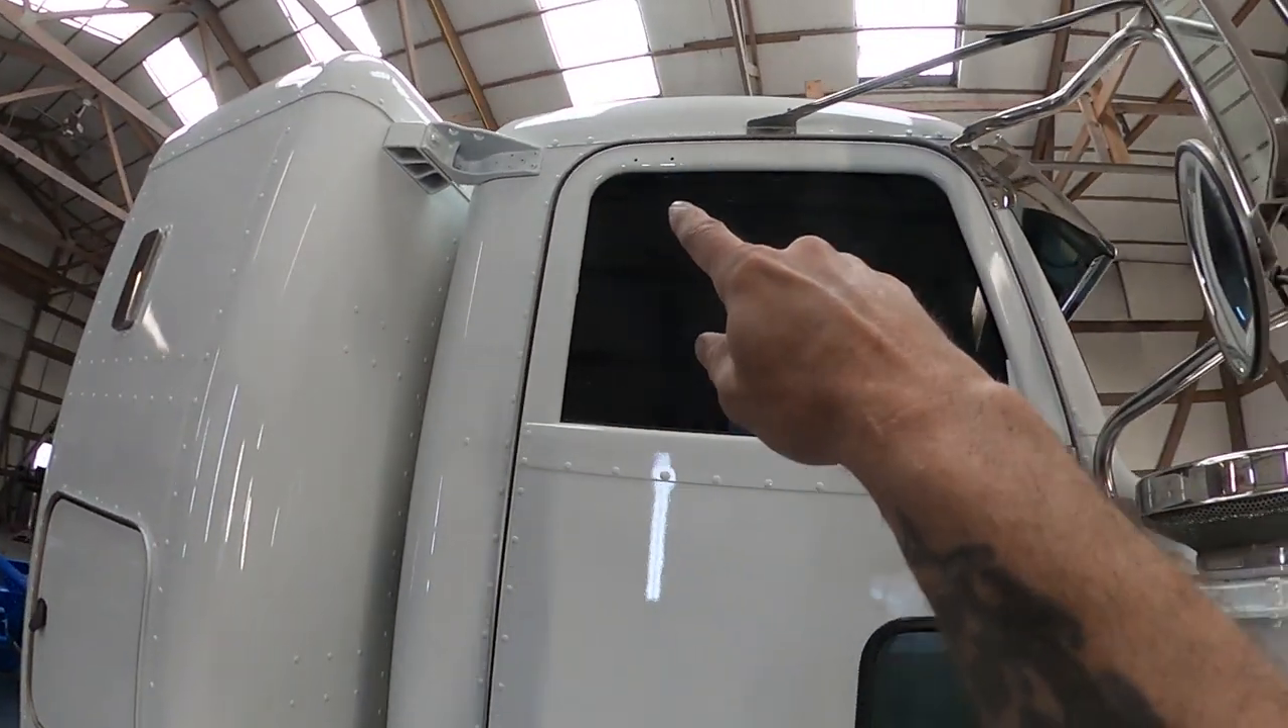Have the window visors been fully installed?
No.